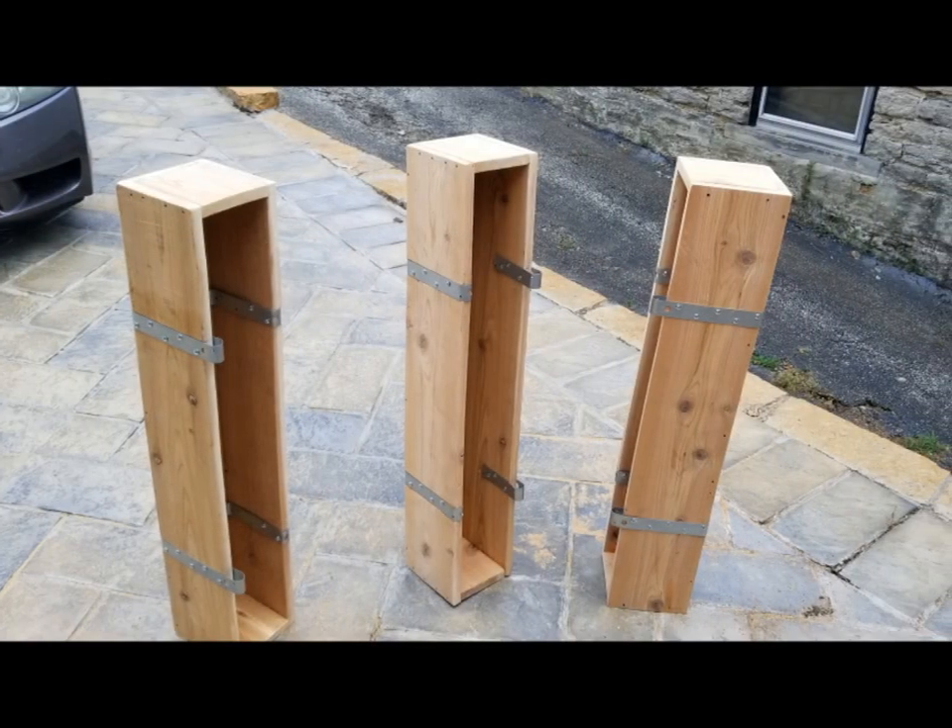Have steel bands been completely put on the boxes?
Yes.